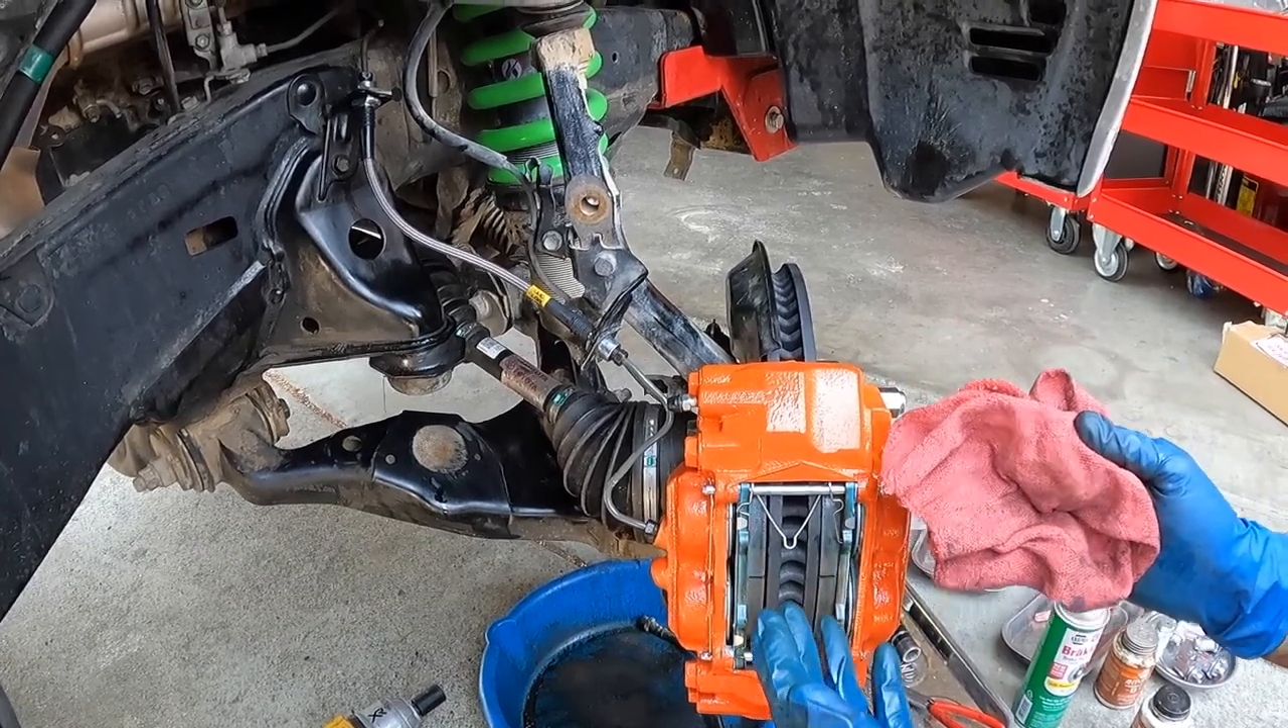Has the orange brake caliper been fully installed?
Yes.